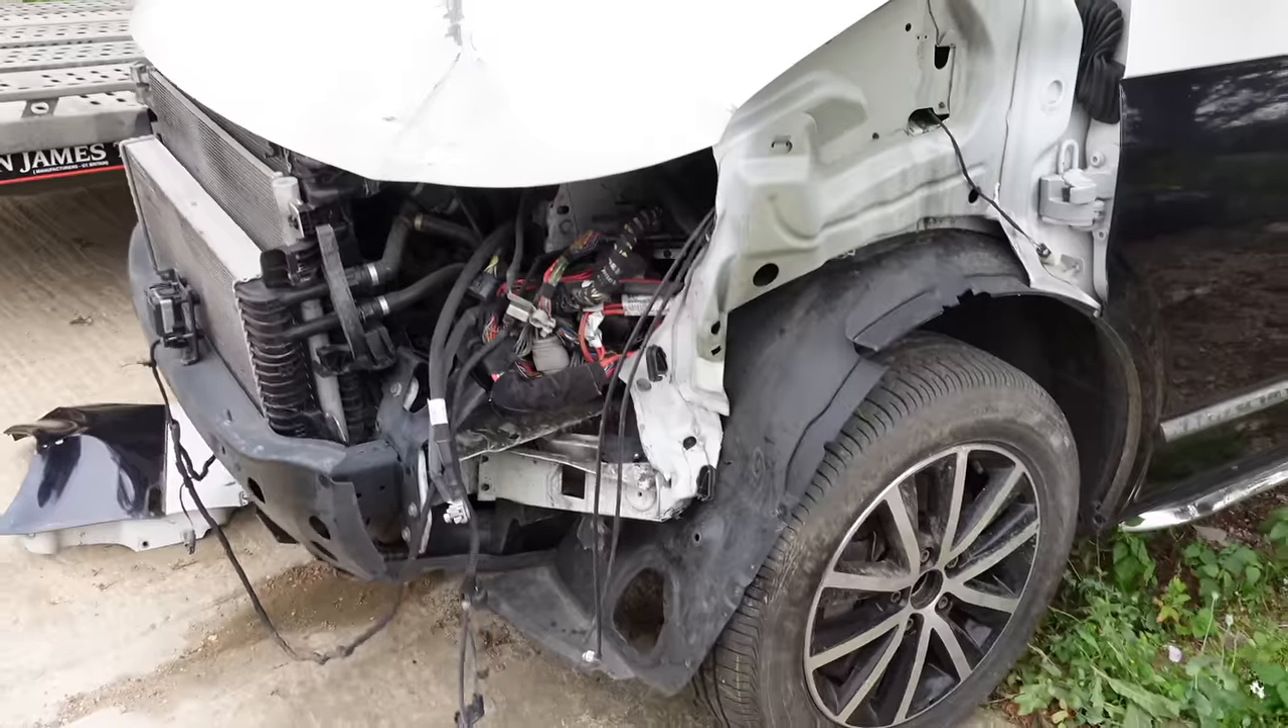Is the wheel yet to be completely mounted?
No.